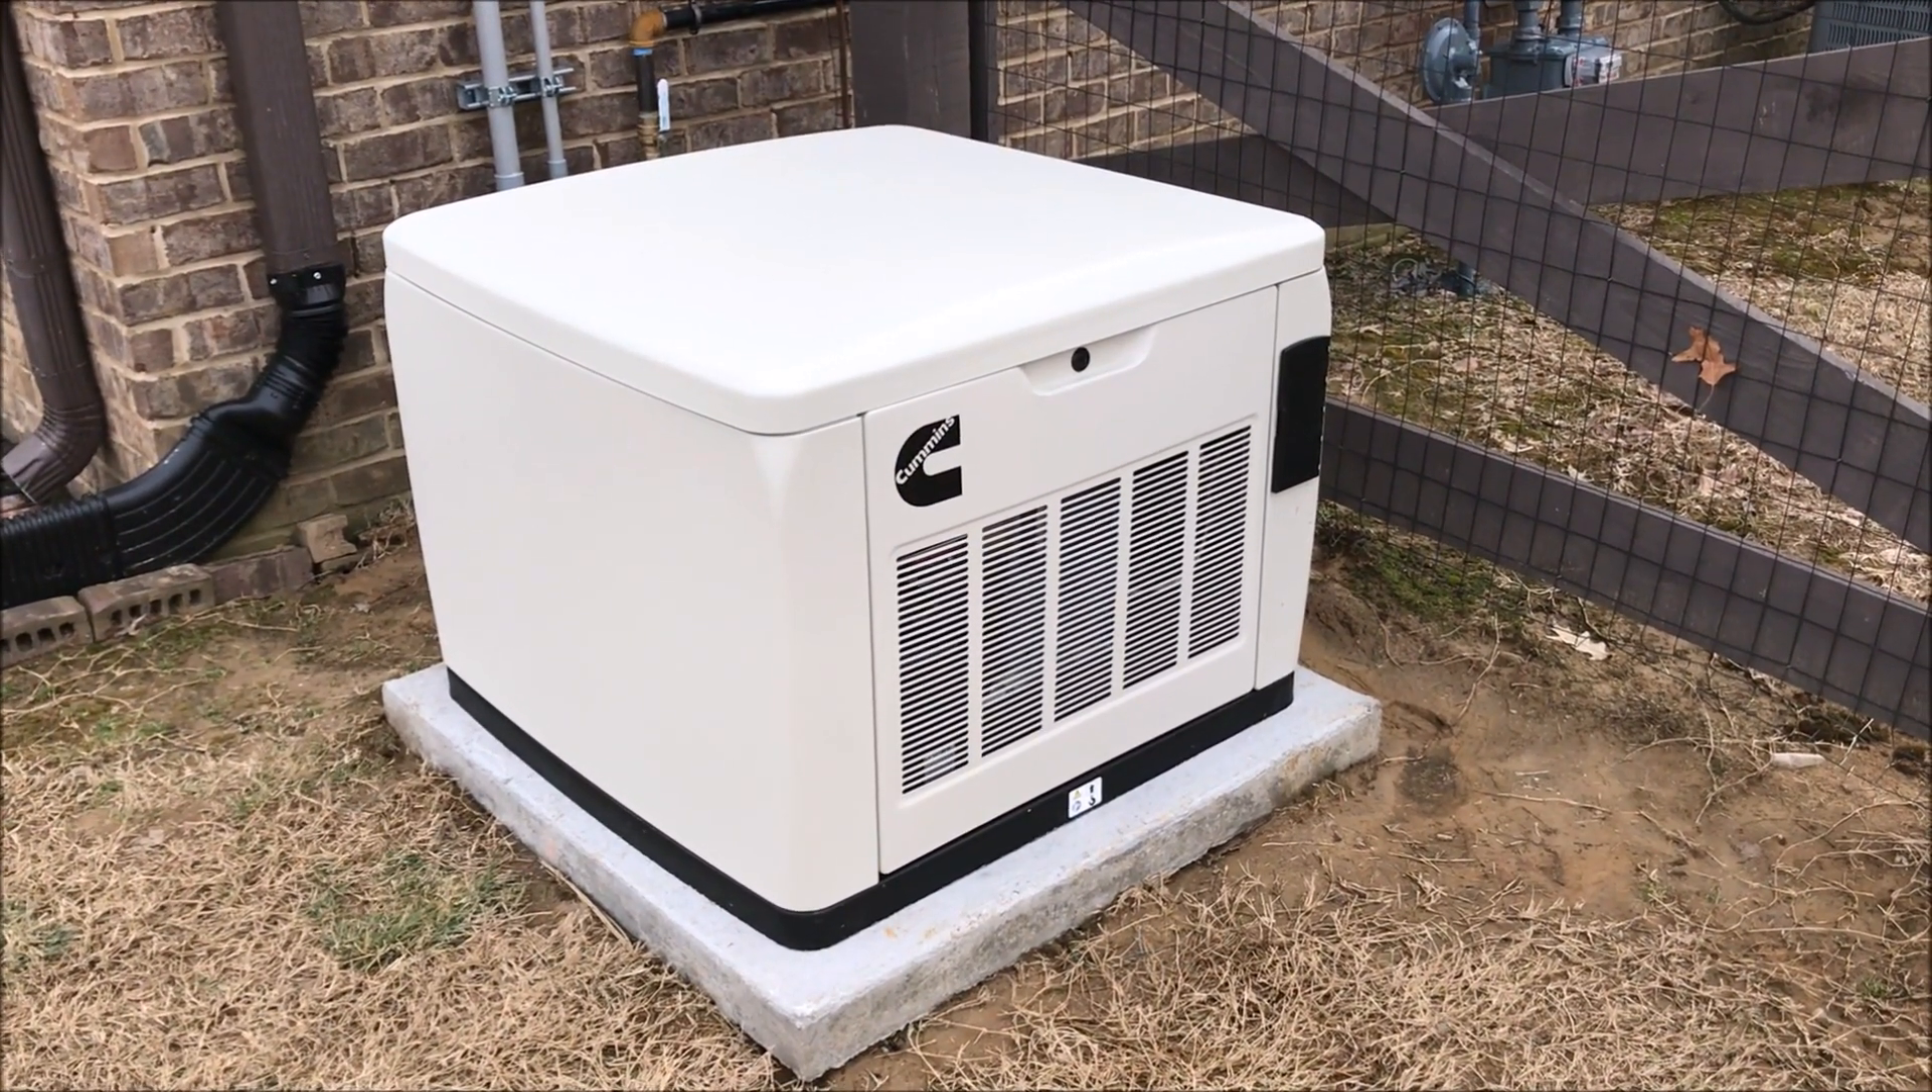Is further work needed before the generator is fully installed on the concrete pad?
No.